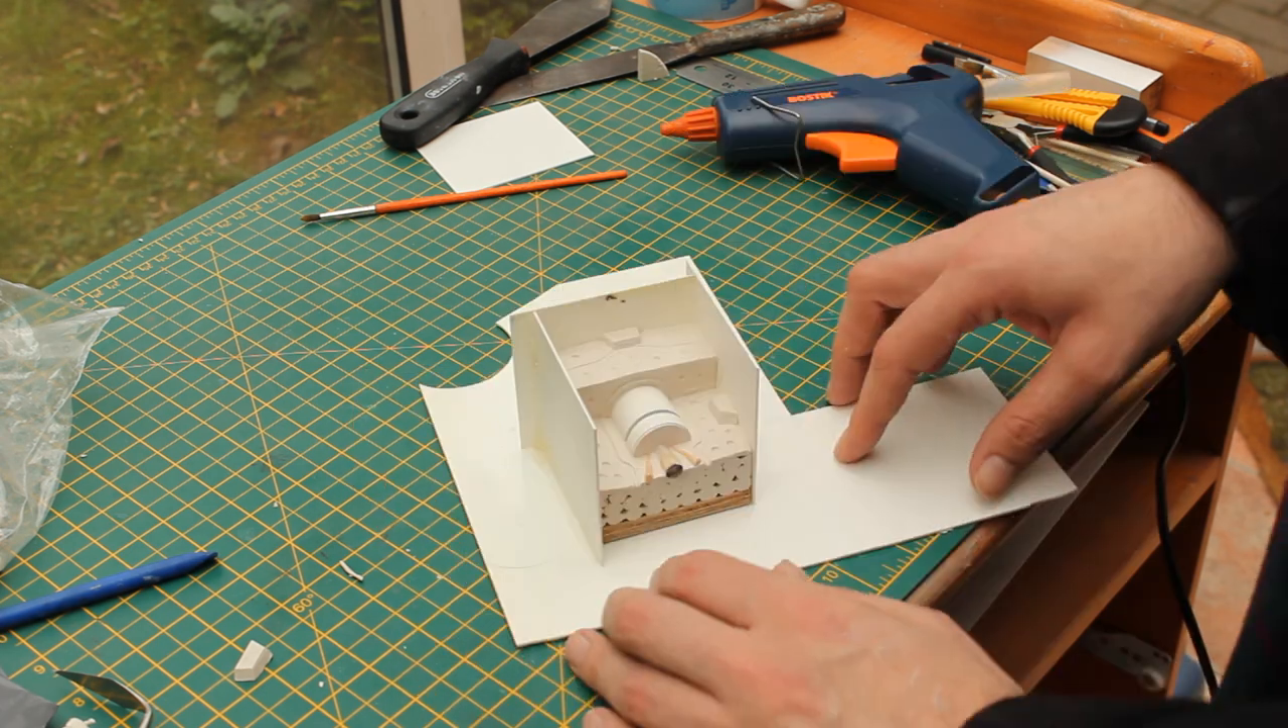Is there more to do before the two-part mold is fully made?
Yes.